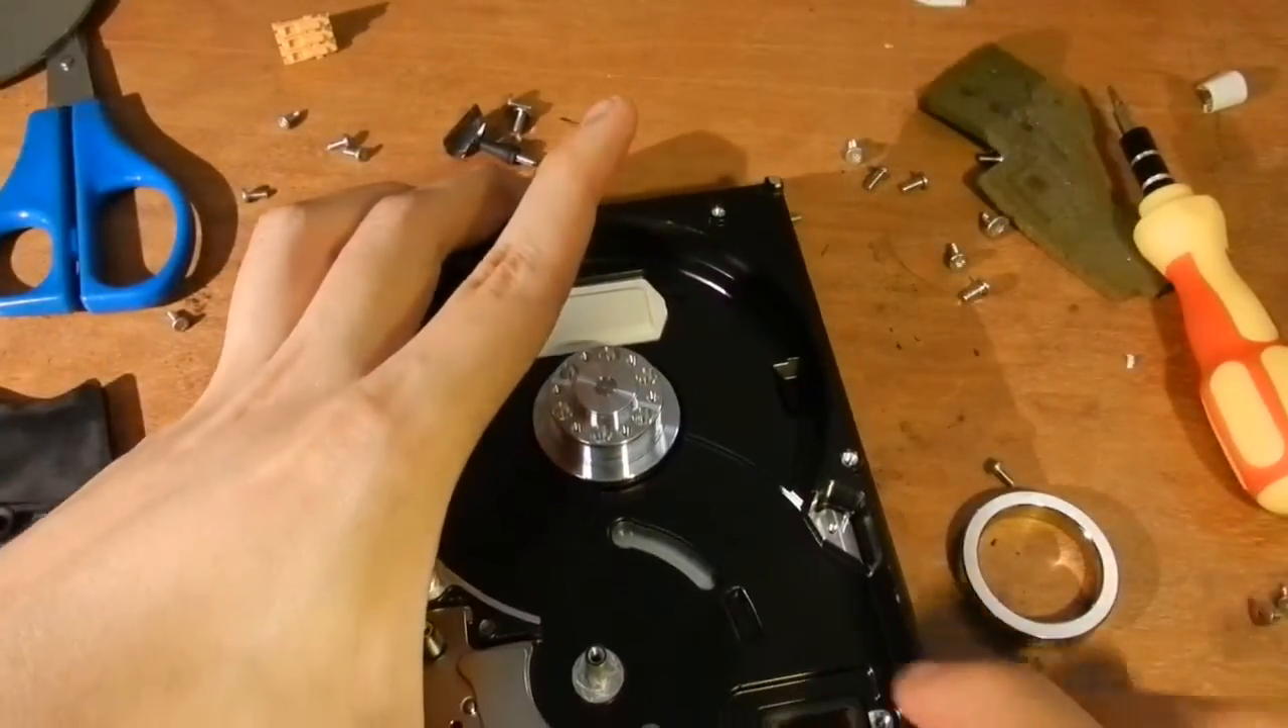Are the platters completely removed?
Yes.